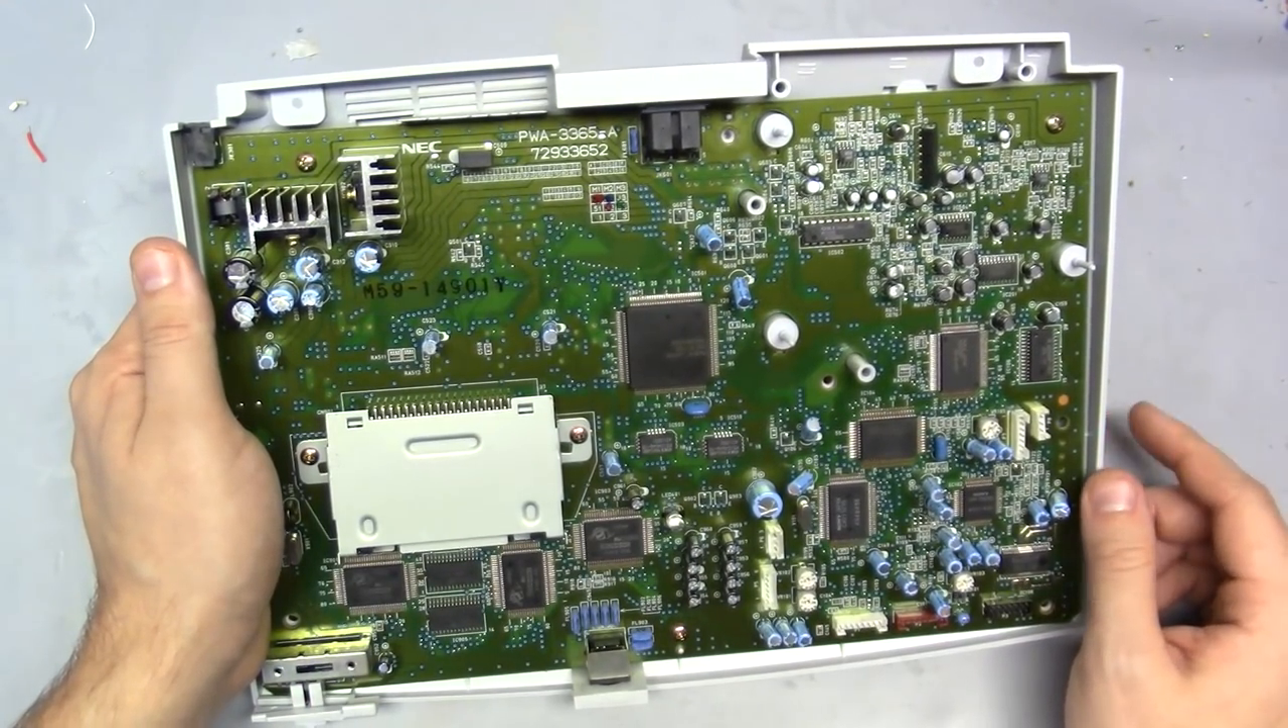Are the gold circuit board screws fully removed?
No.